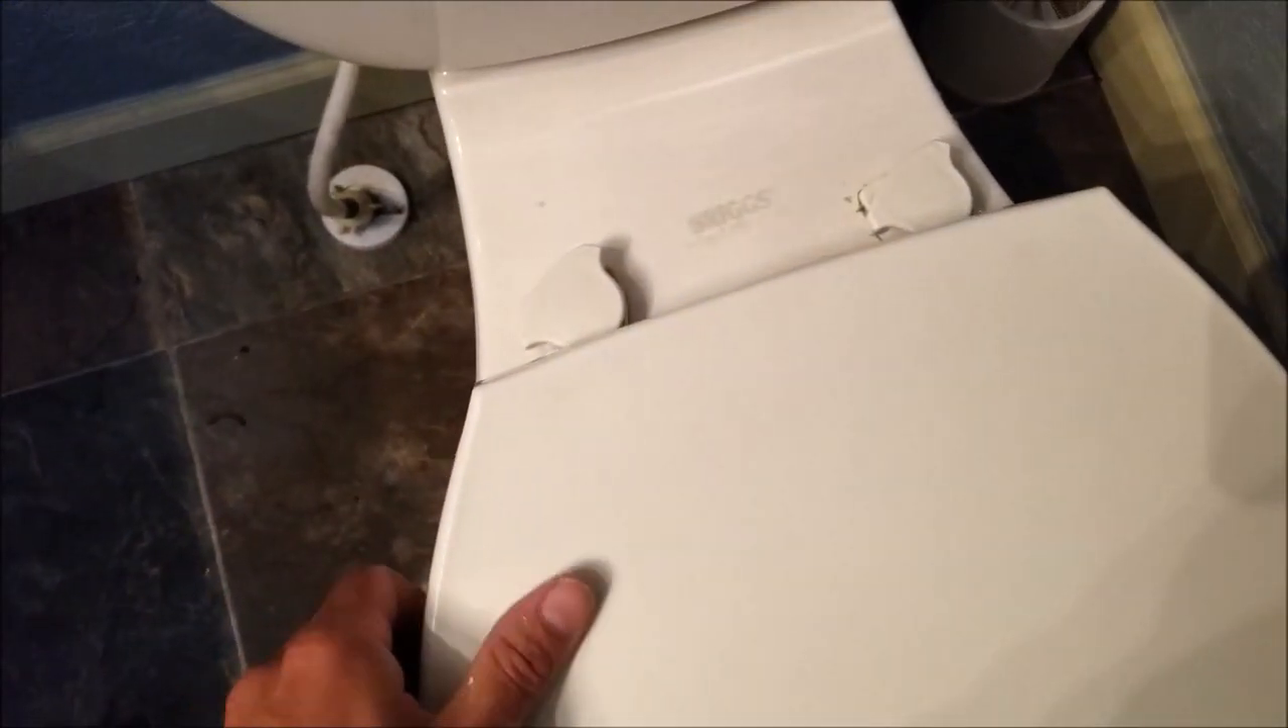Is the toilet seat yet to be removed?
Yes.